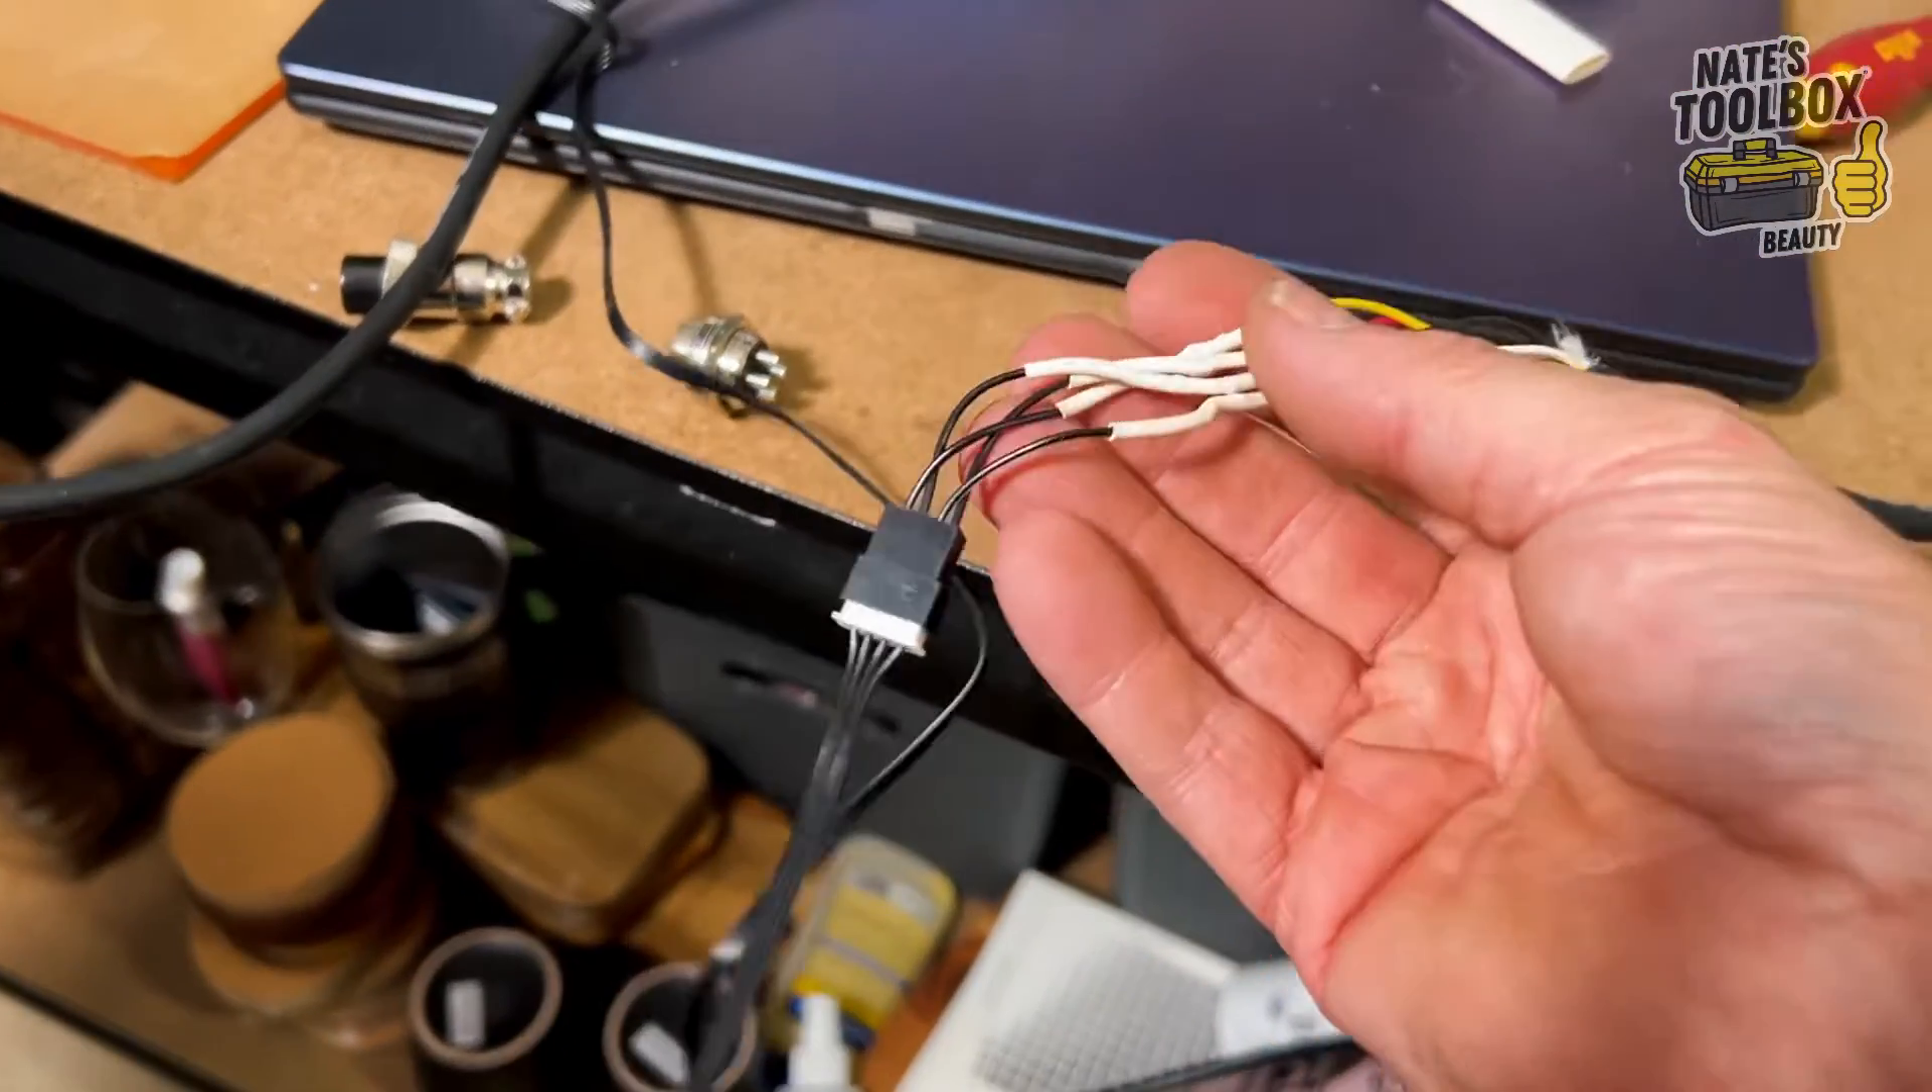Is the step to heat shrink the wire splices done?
Yes.